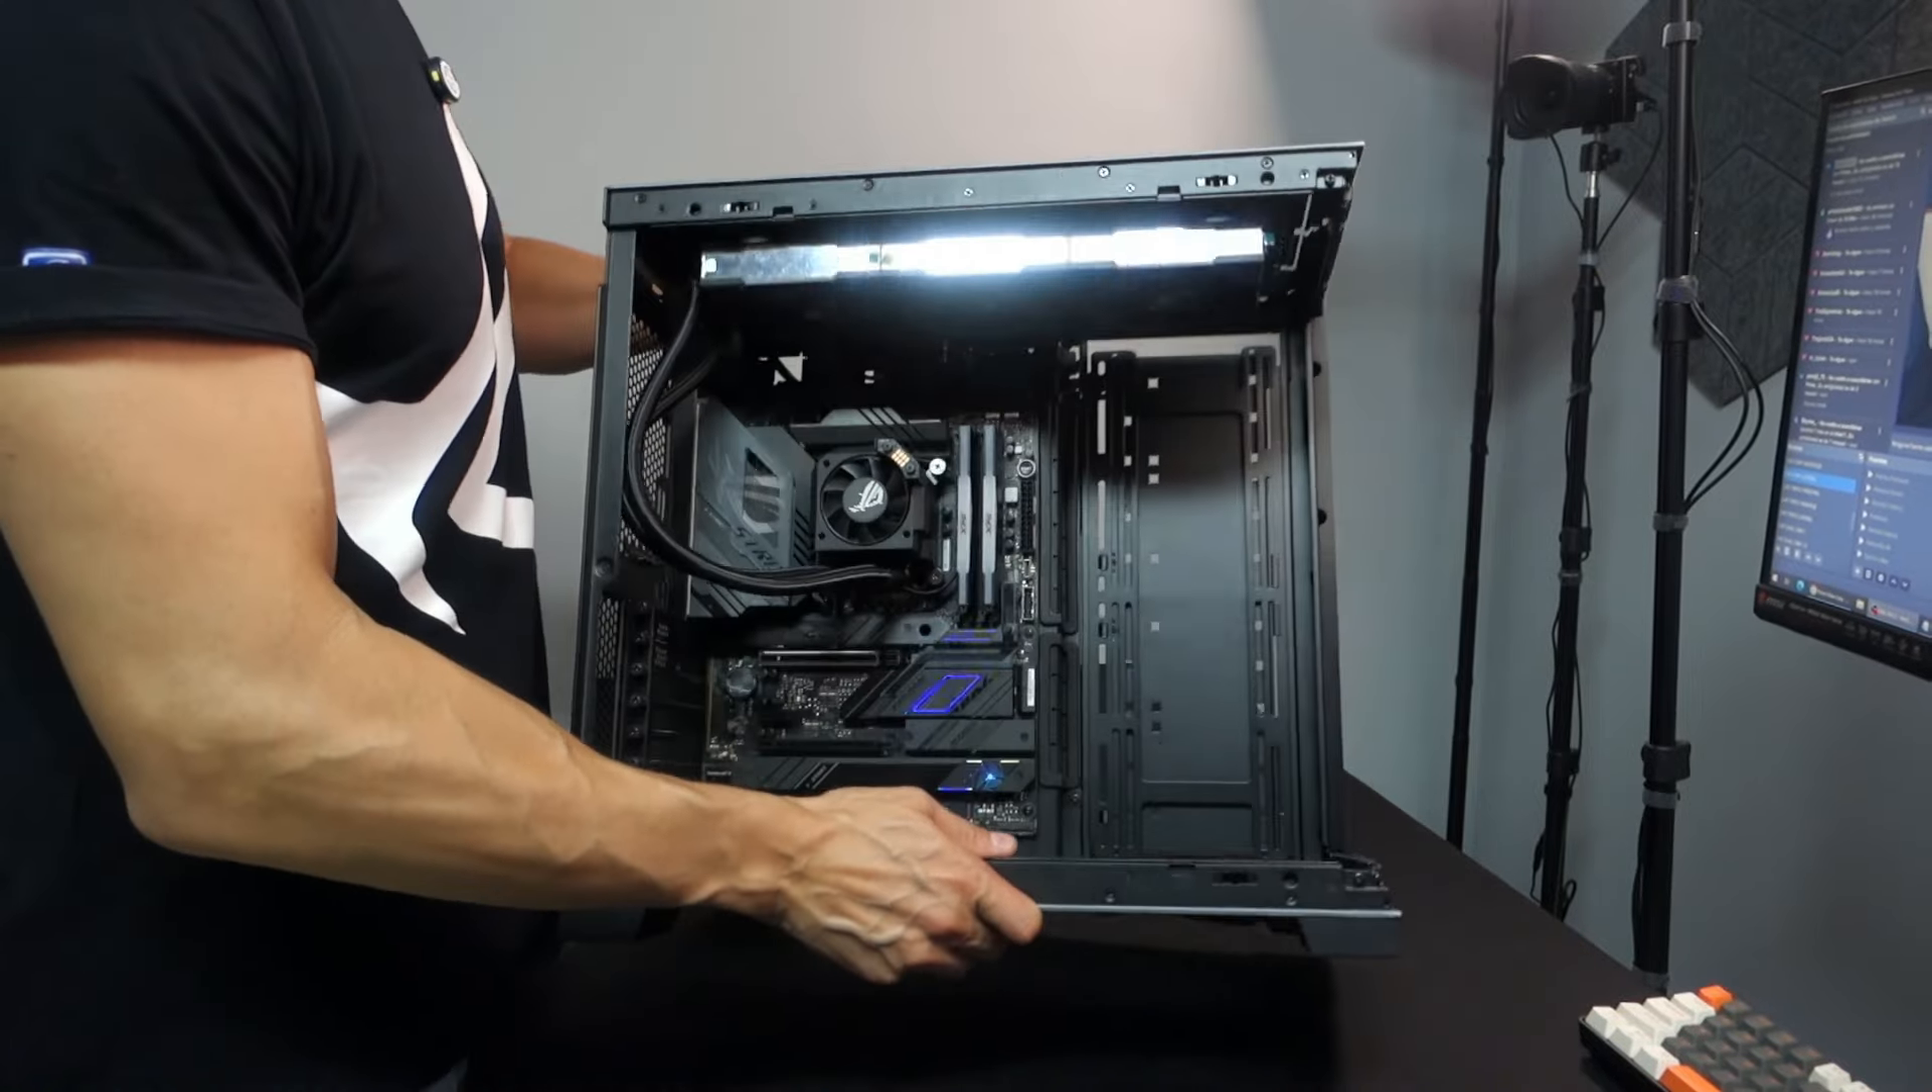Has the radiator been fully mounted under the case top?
Yes.